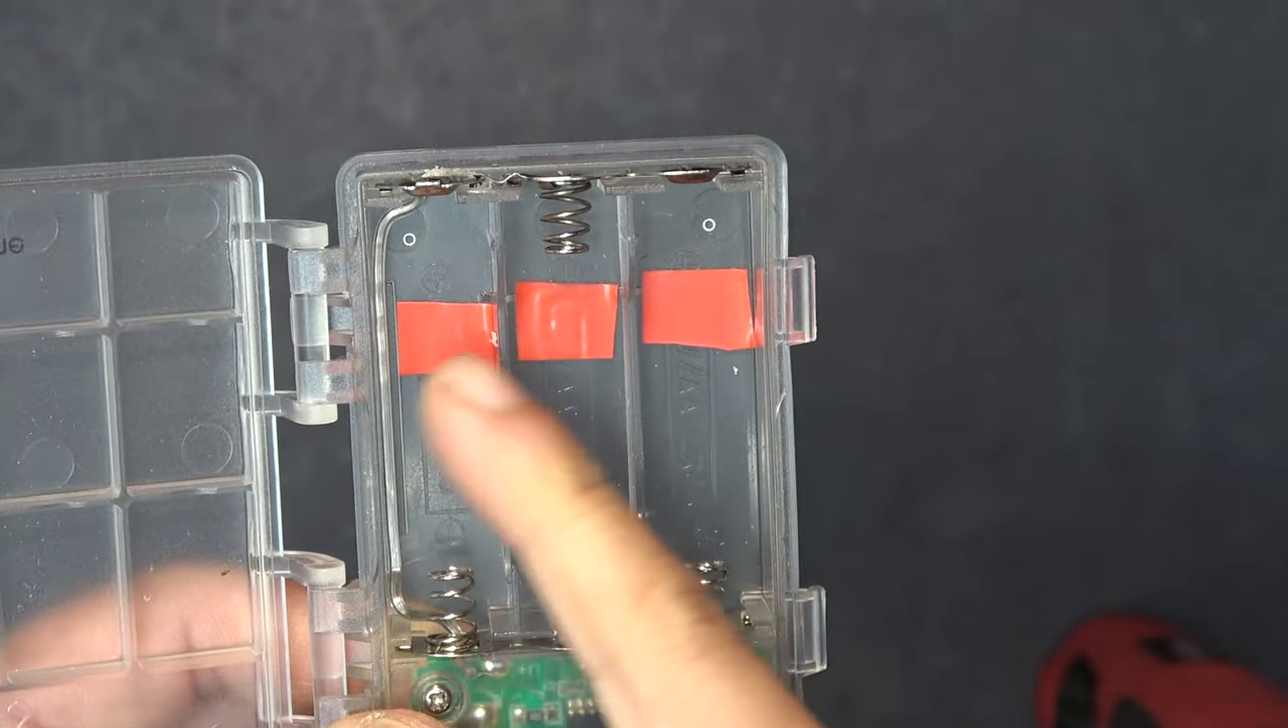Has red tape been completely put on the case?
Yes.